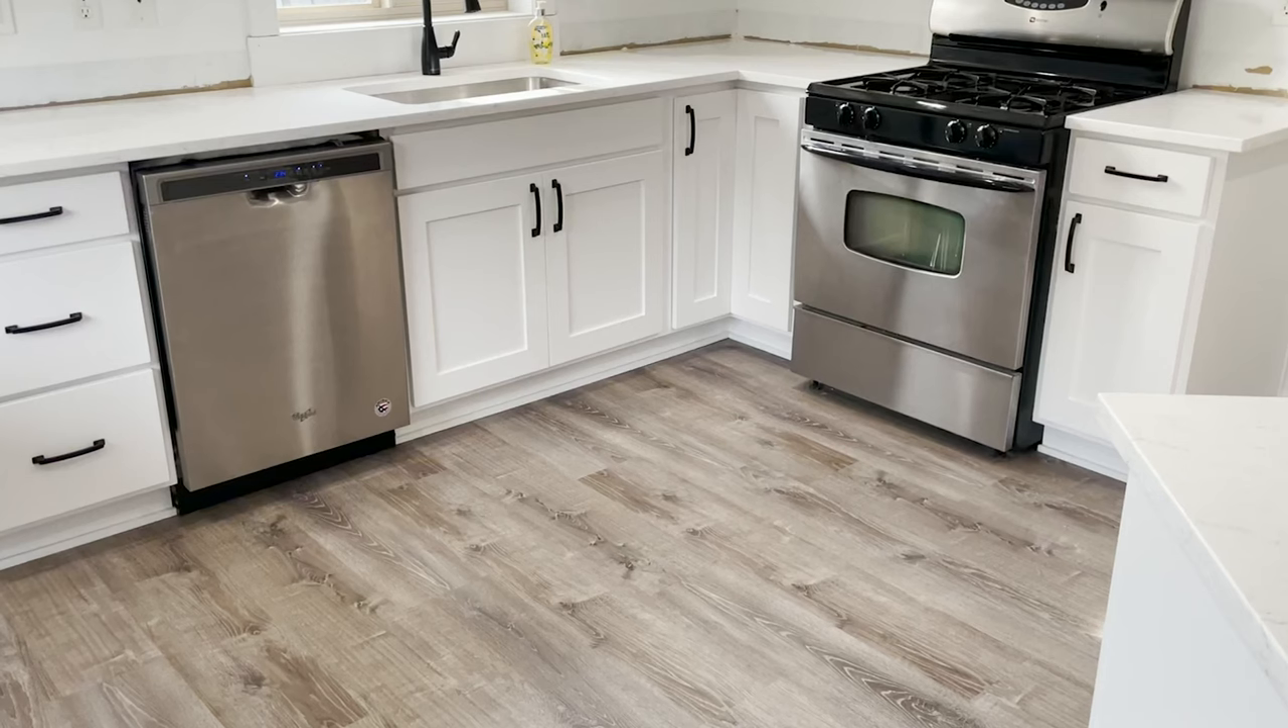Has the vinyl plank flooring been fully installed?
Yes.